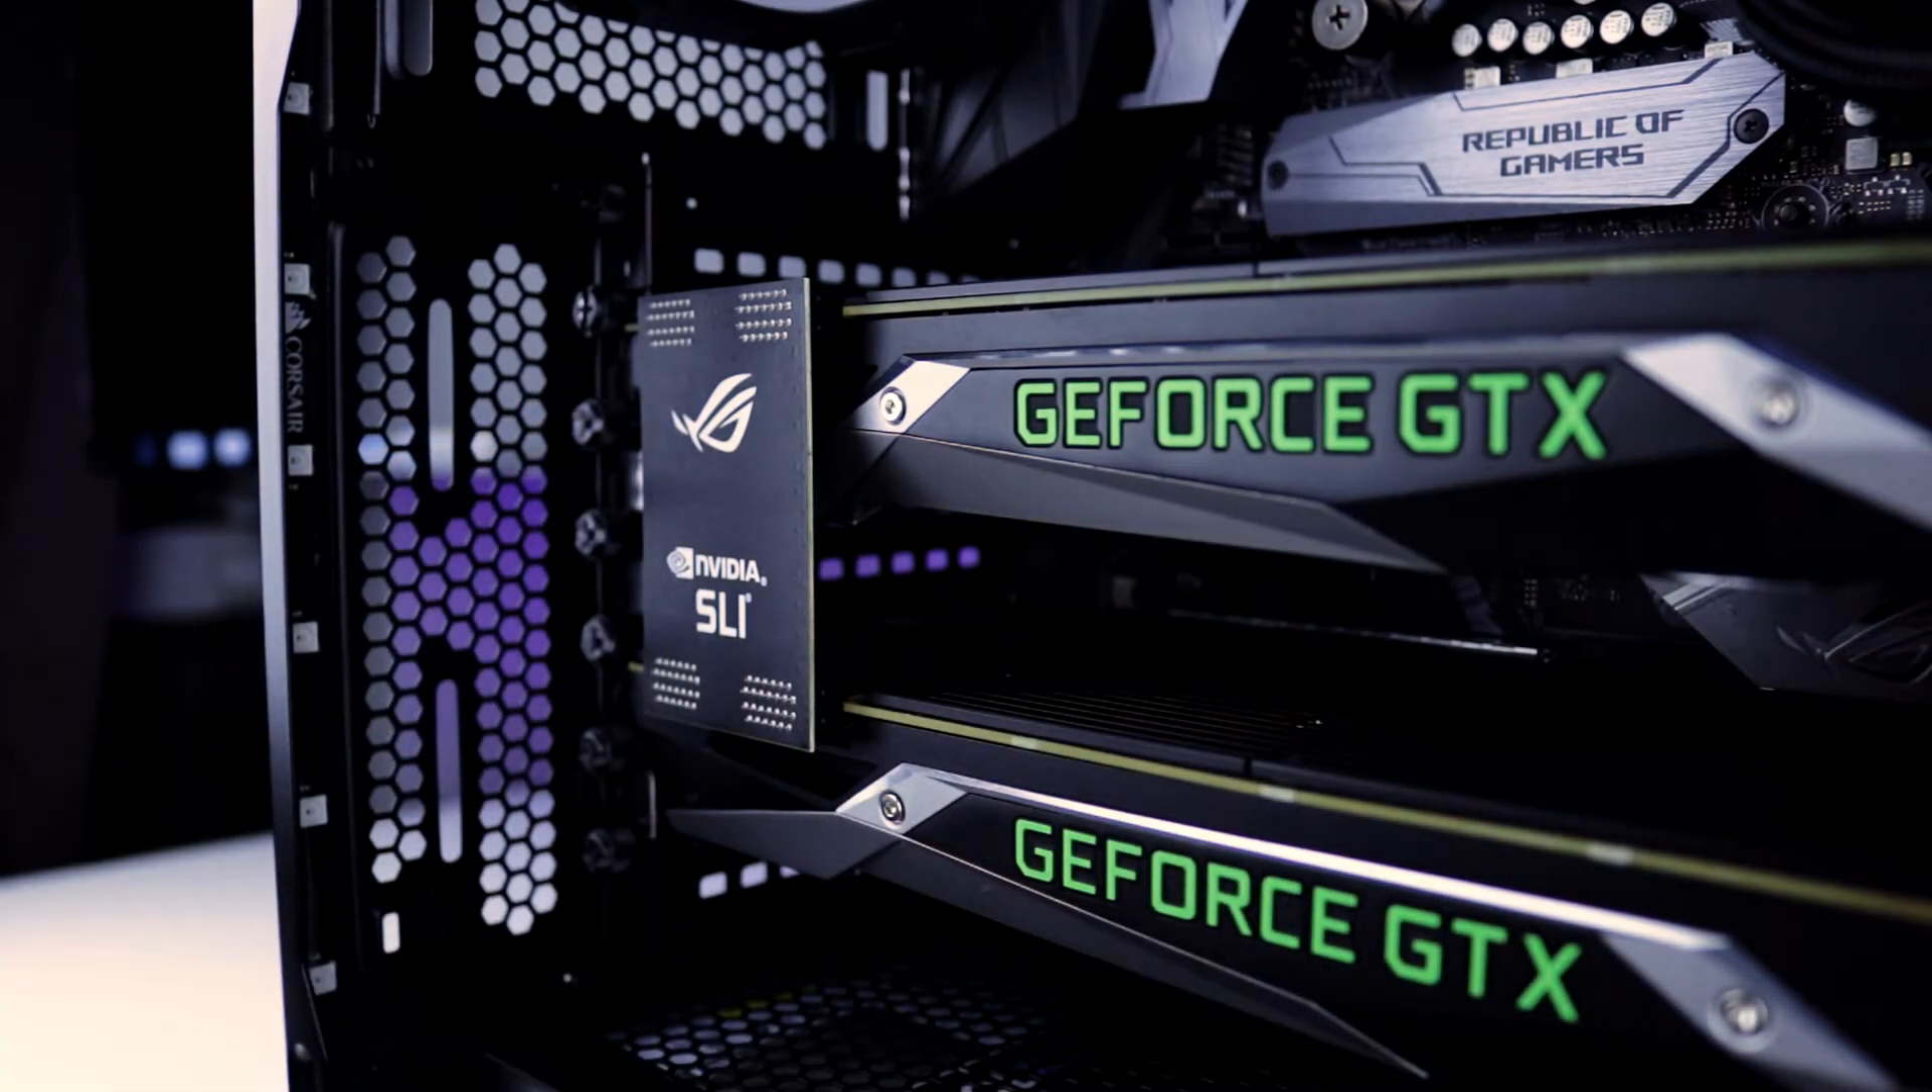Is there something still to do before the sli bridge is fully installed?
No.